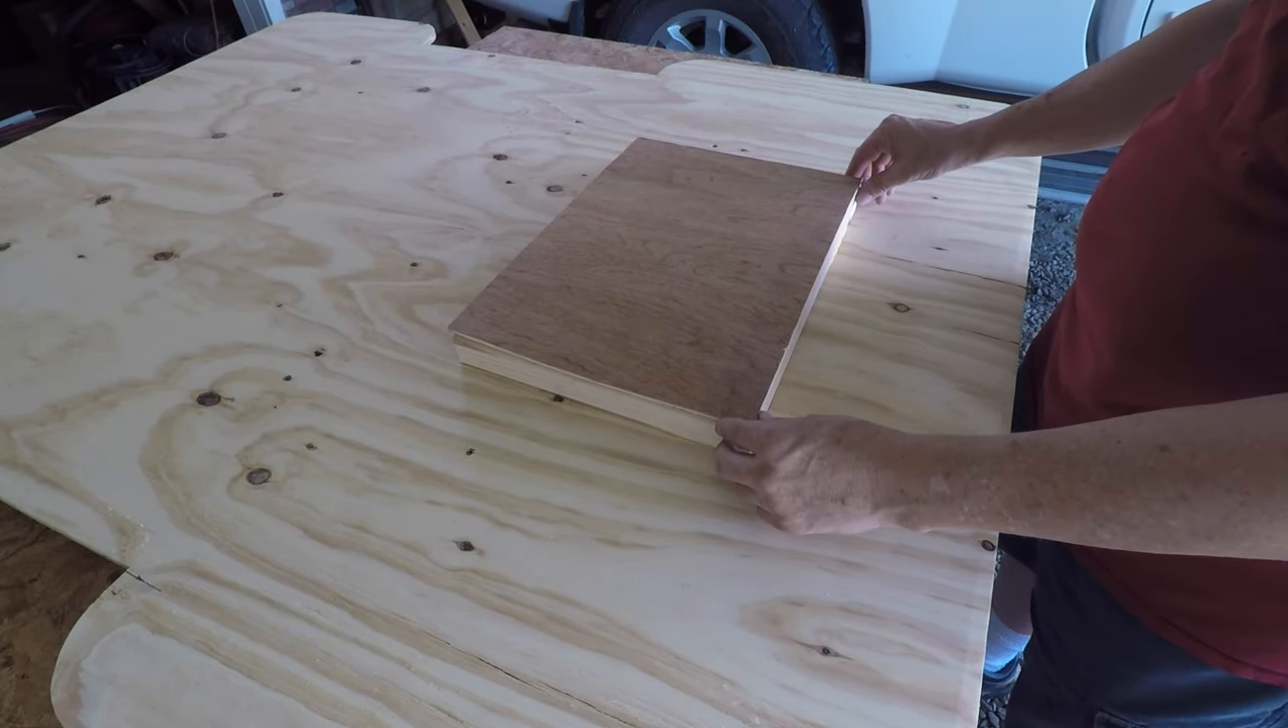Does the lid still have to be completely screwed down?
Yes.